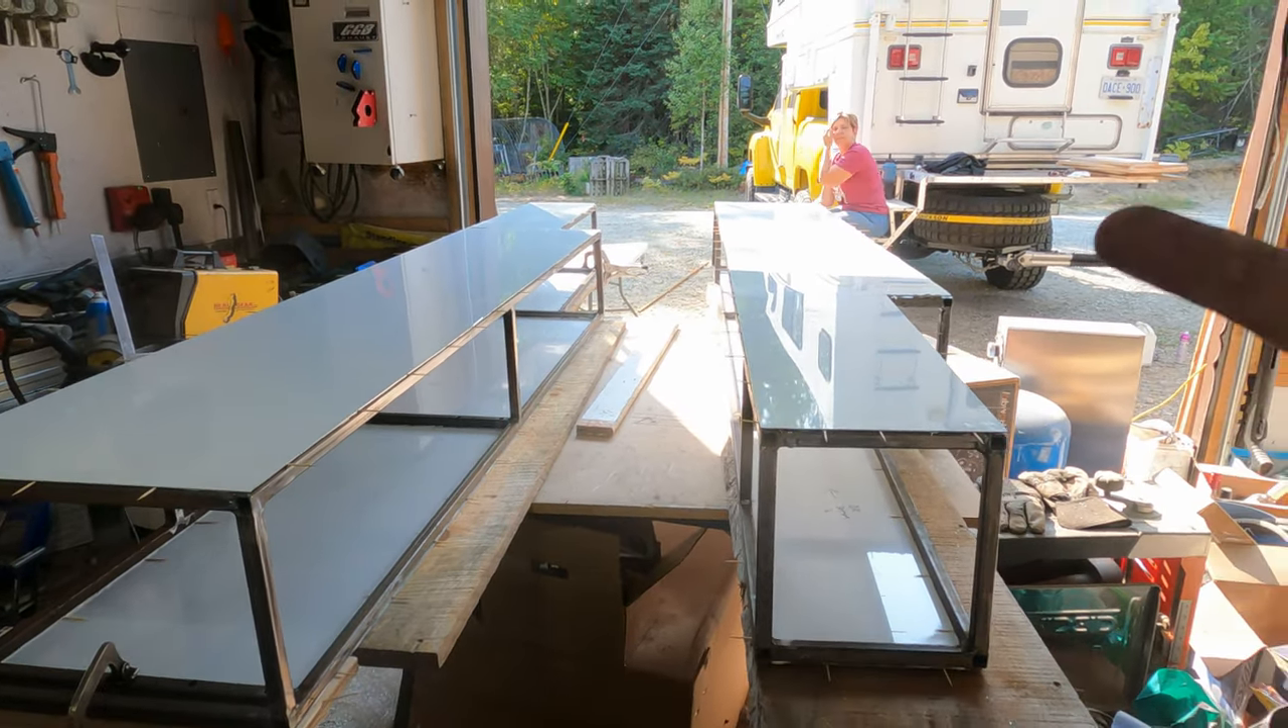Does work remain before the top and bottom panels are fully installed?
No.